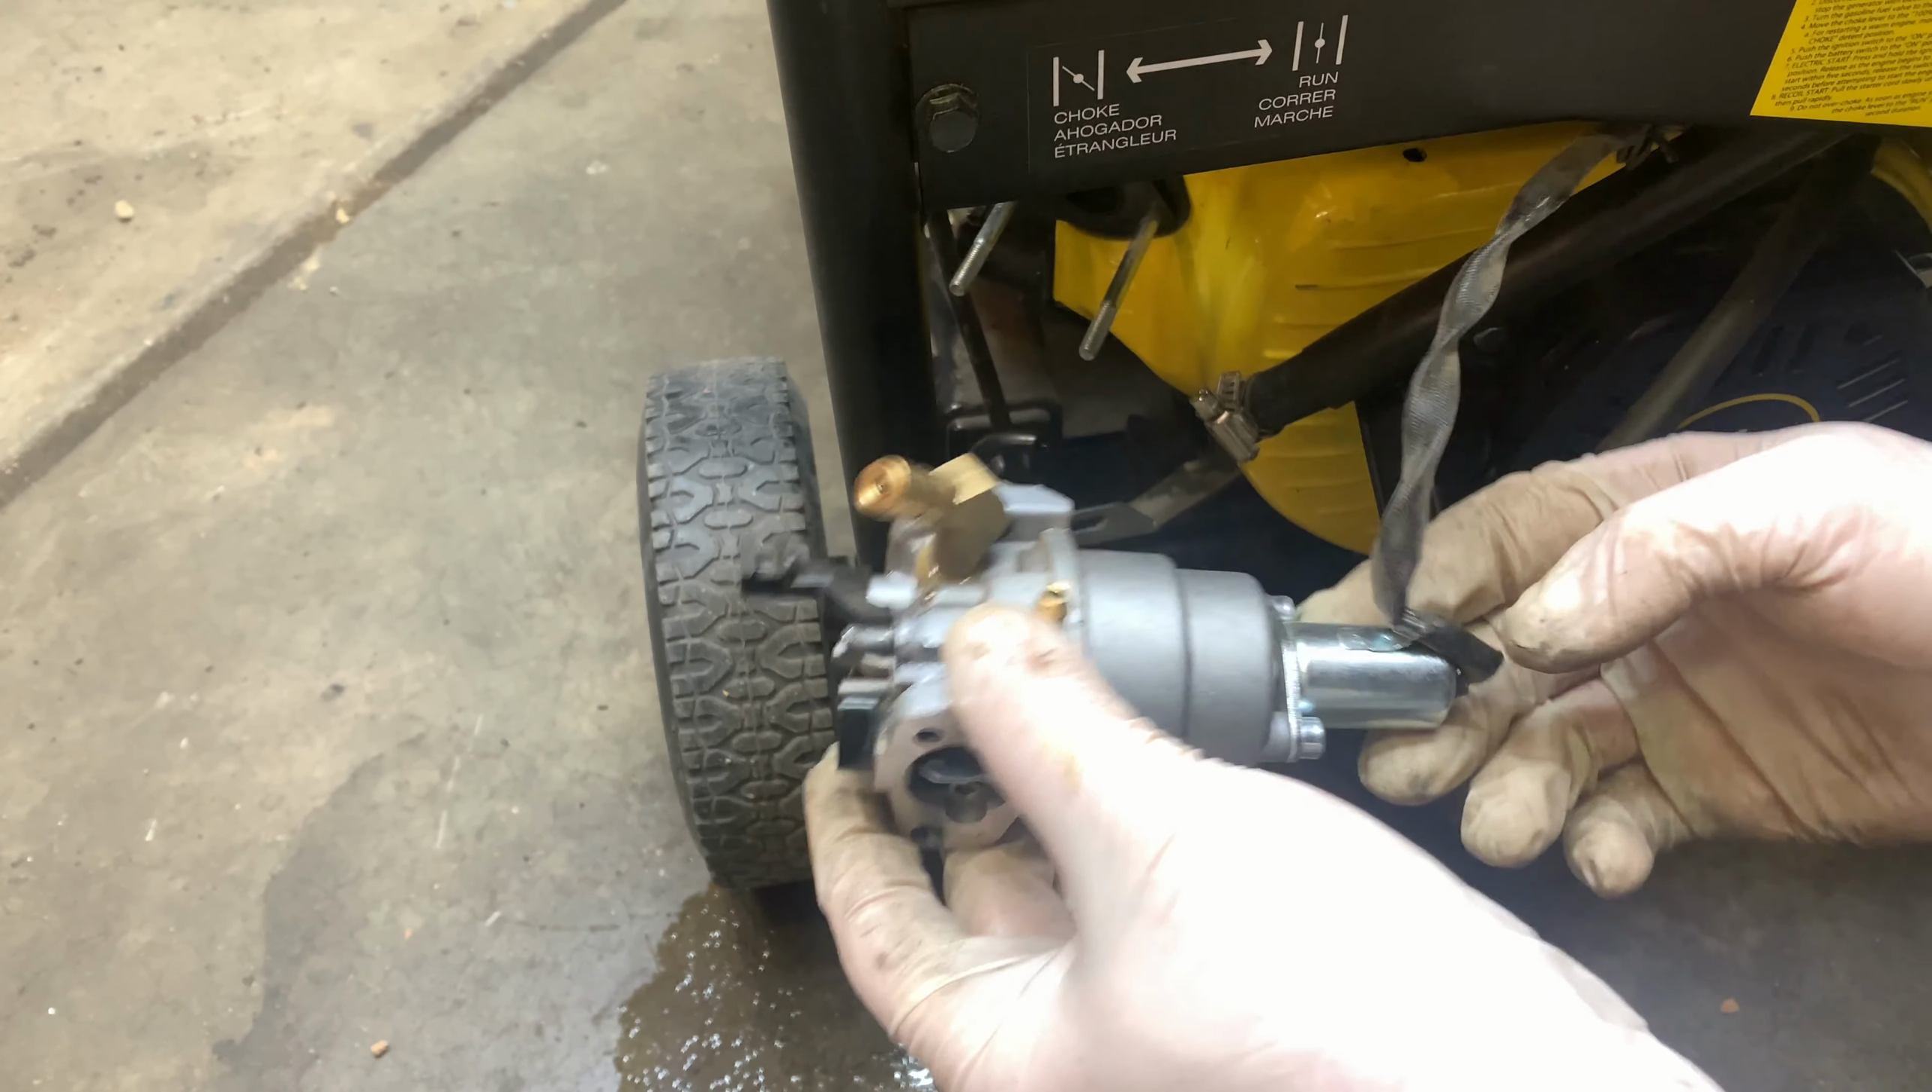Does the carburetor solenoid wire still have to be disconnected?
Yes.